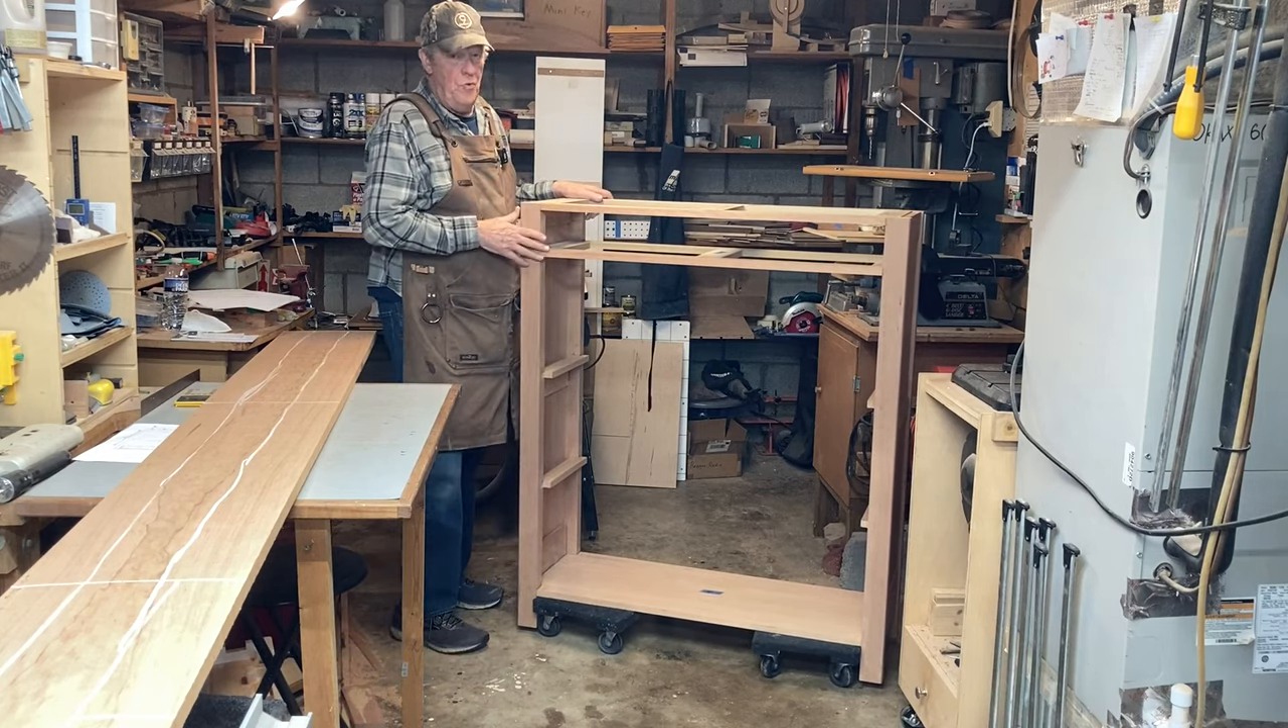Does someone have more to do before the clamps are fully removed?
No.